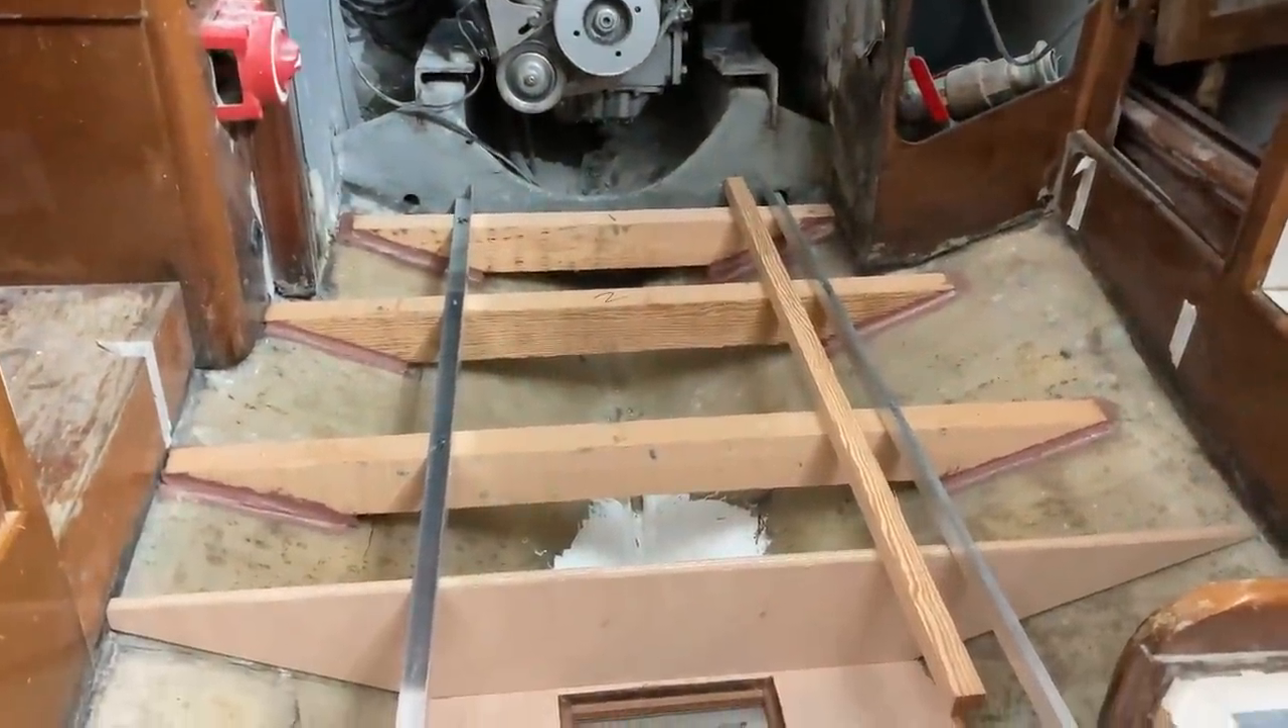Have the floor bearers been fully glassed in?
No.